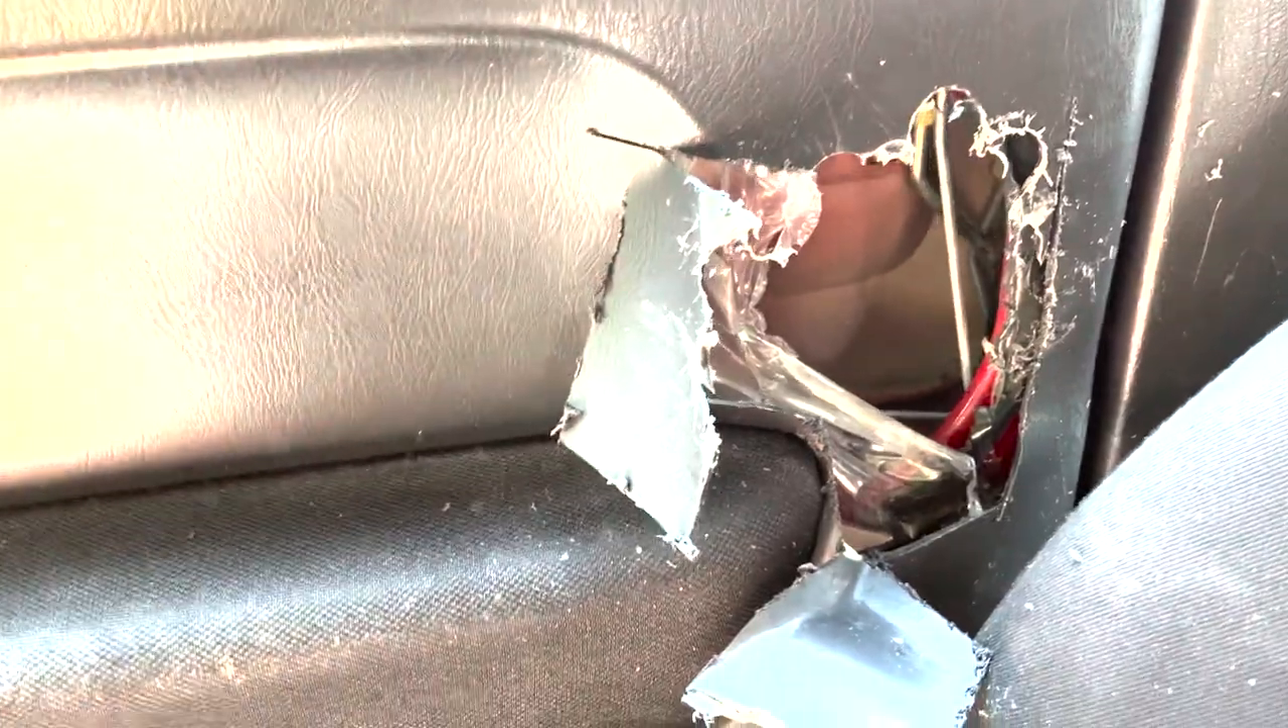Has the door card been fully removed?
No.